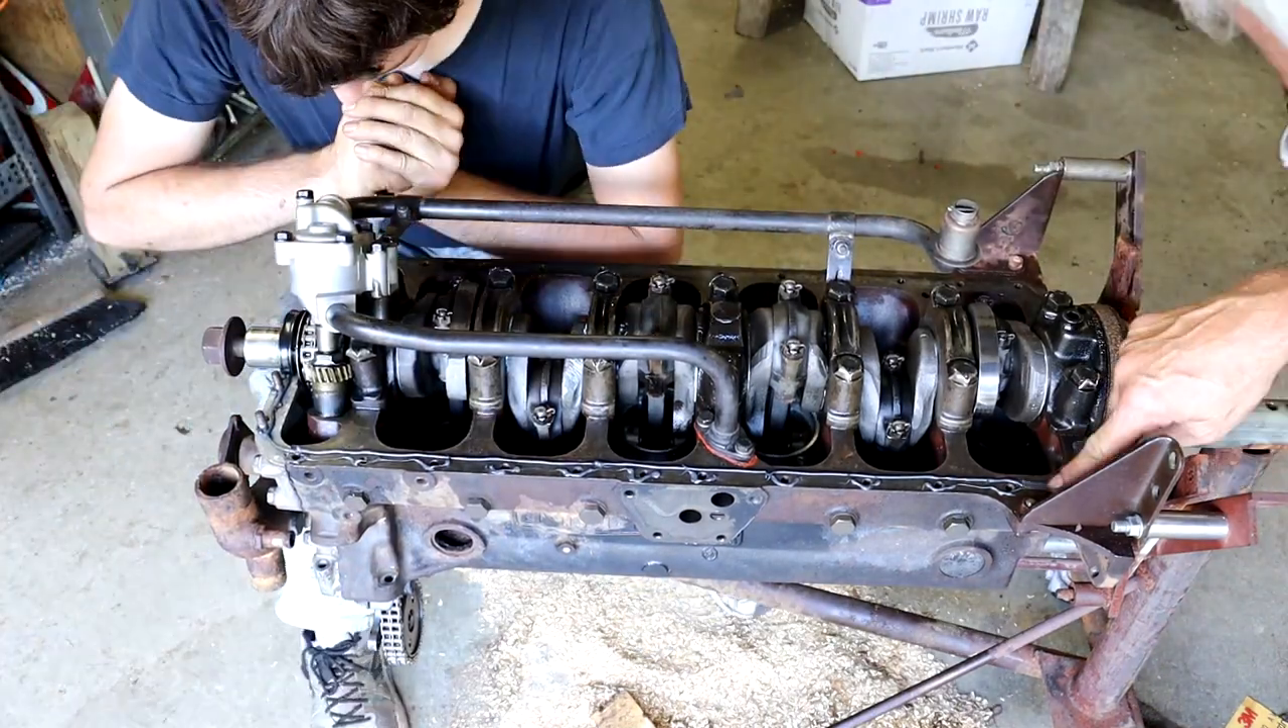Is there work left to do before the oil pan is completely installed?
Yes.